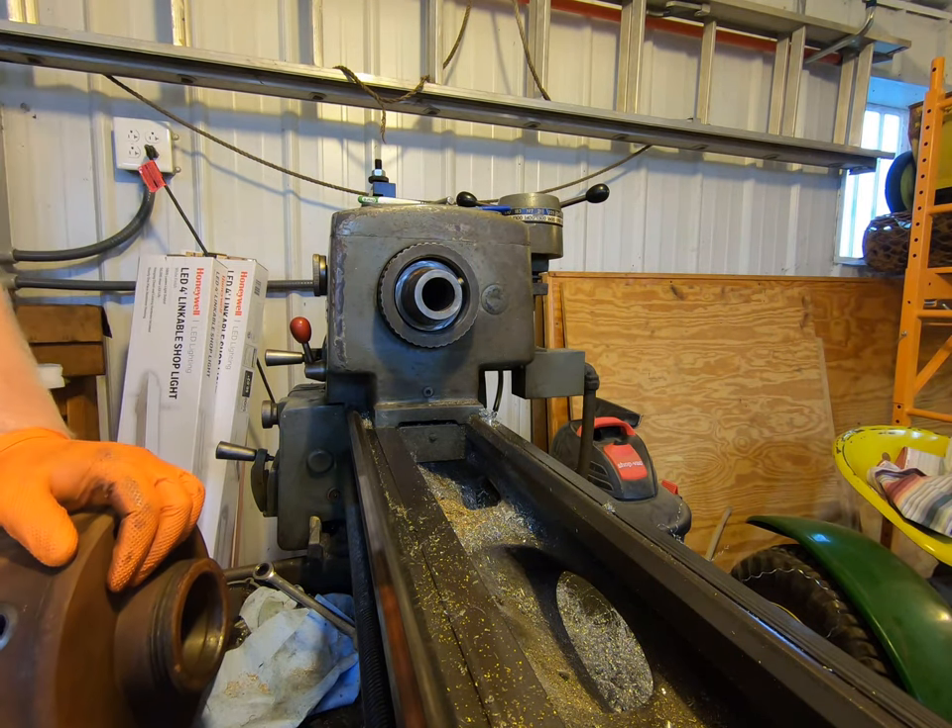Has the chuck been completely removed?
Yes.